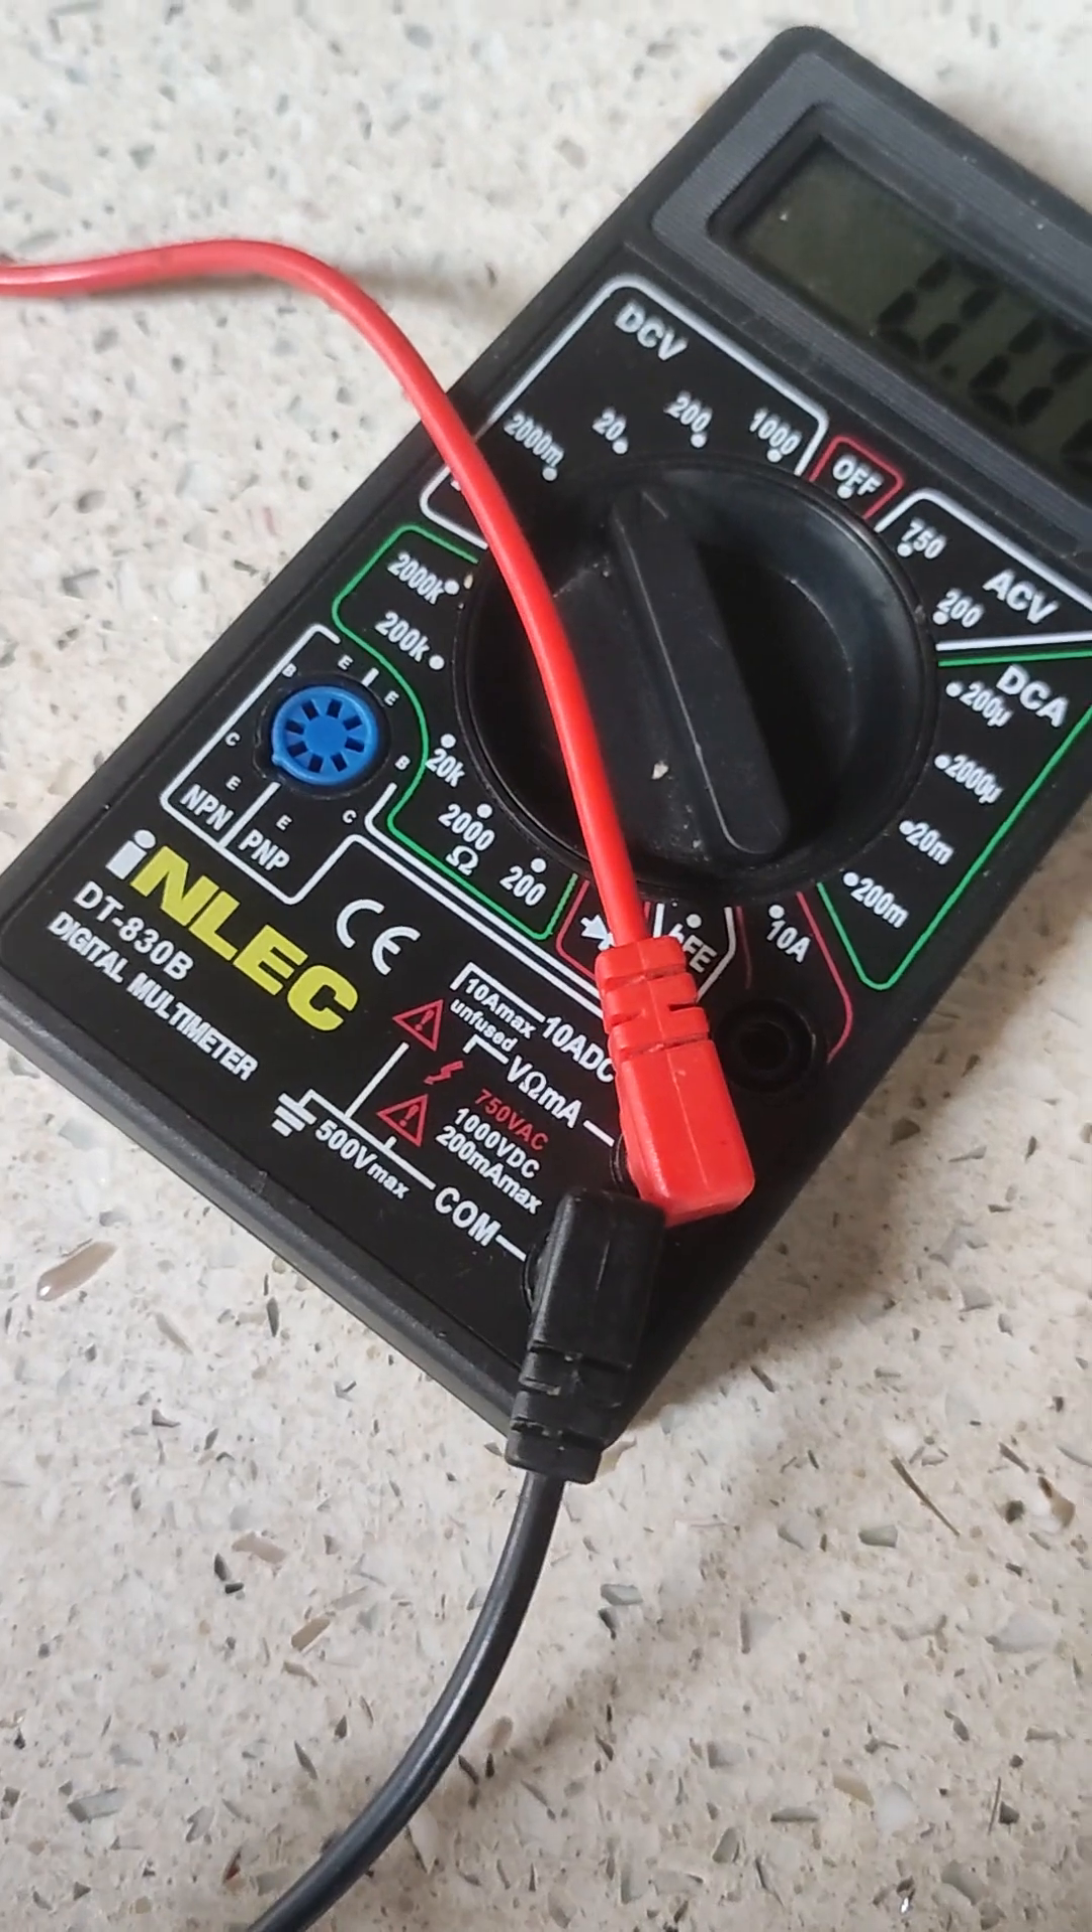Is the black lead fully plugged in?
Yes.